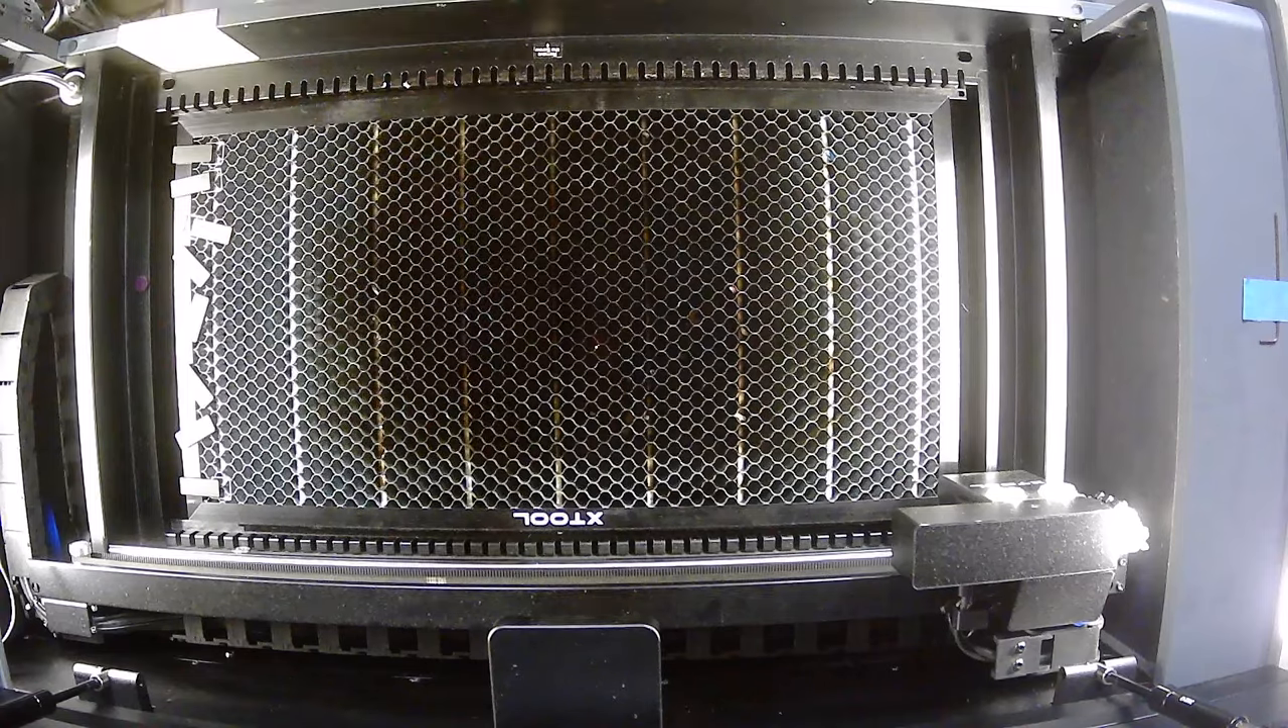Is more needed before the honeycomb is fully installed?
No.